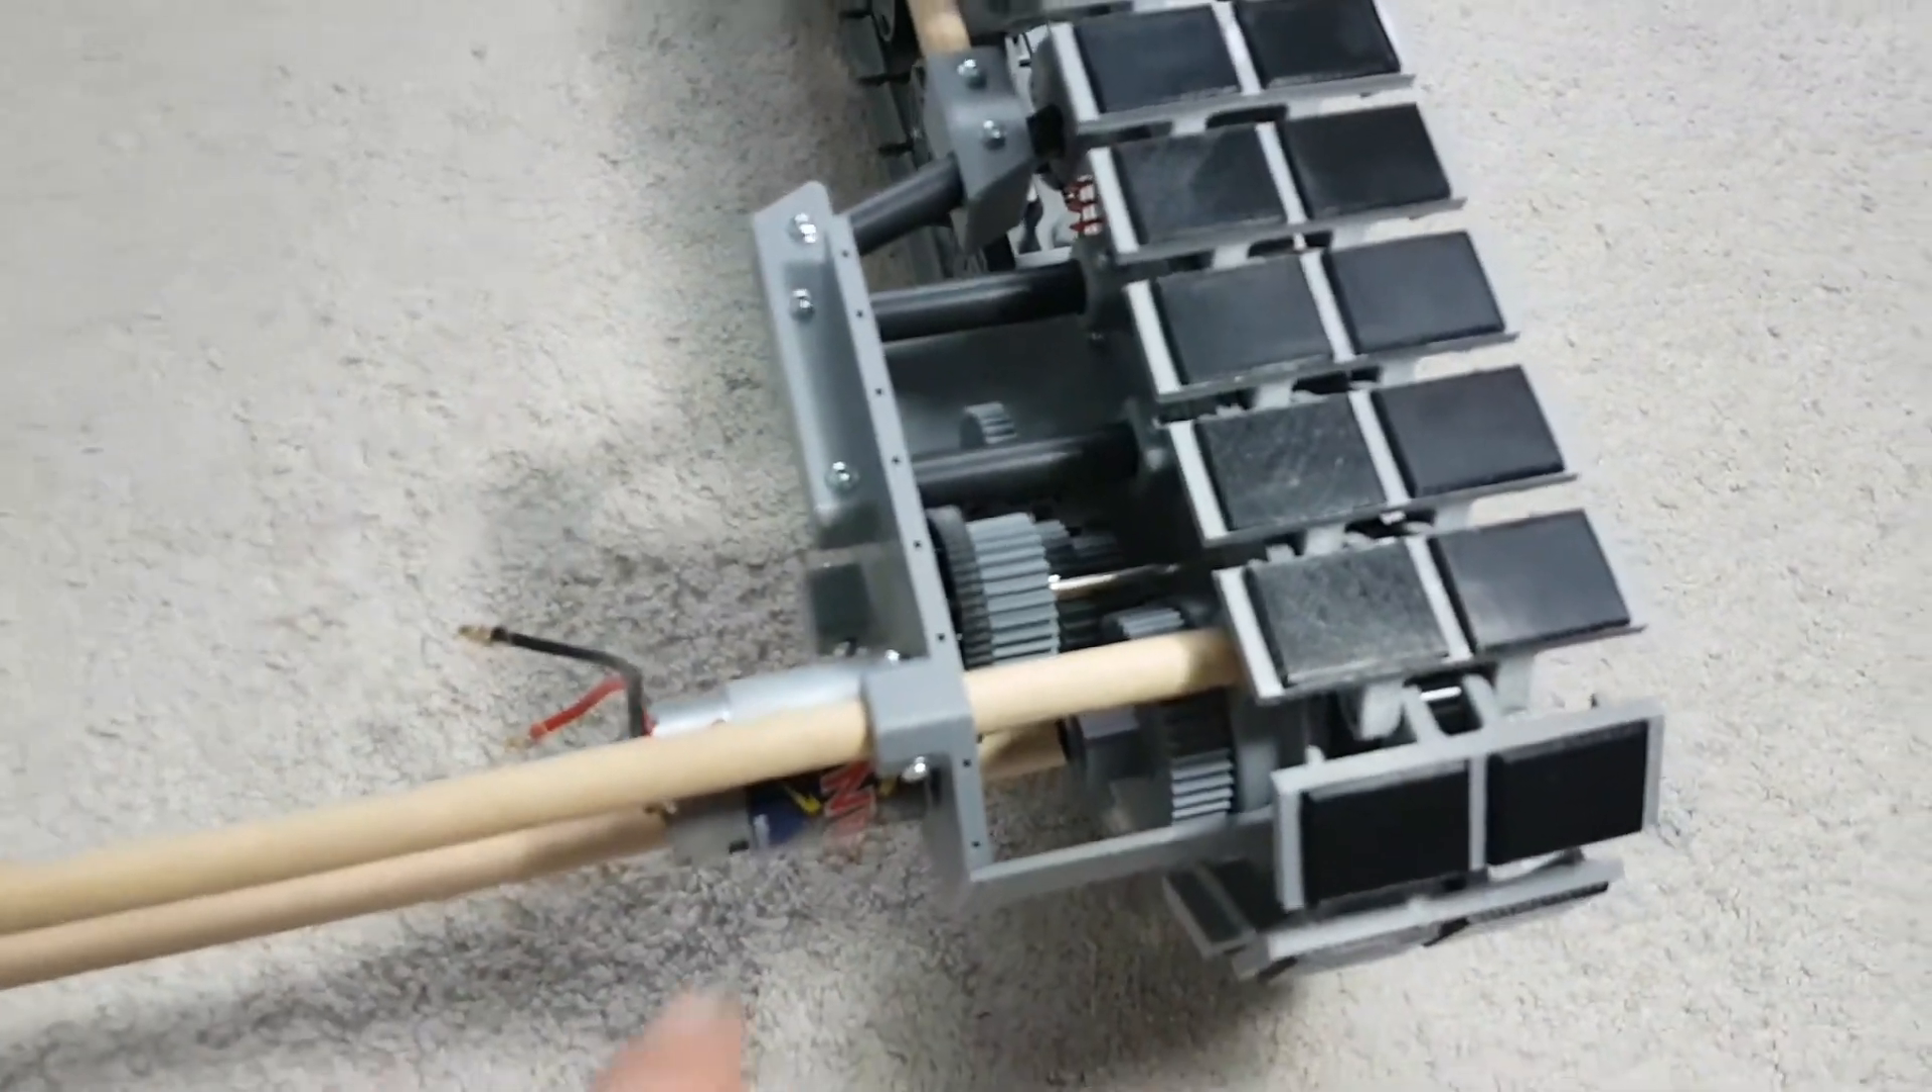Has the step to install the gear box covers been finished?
No.